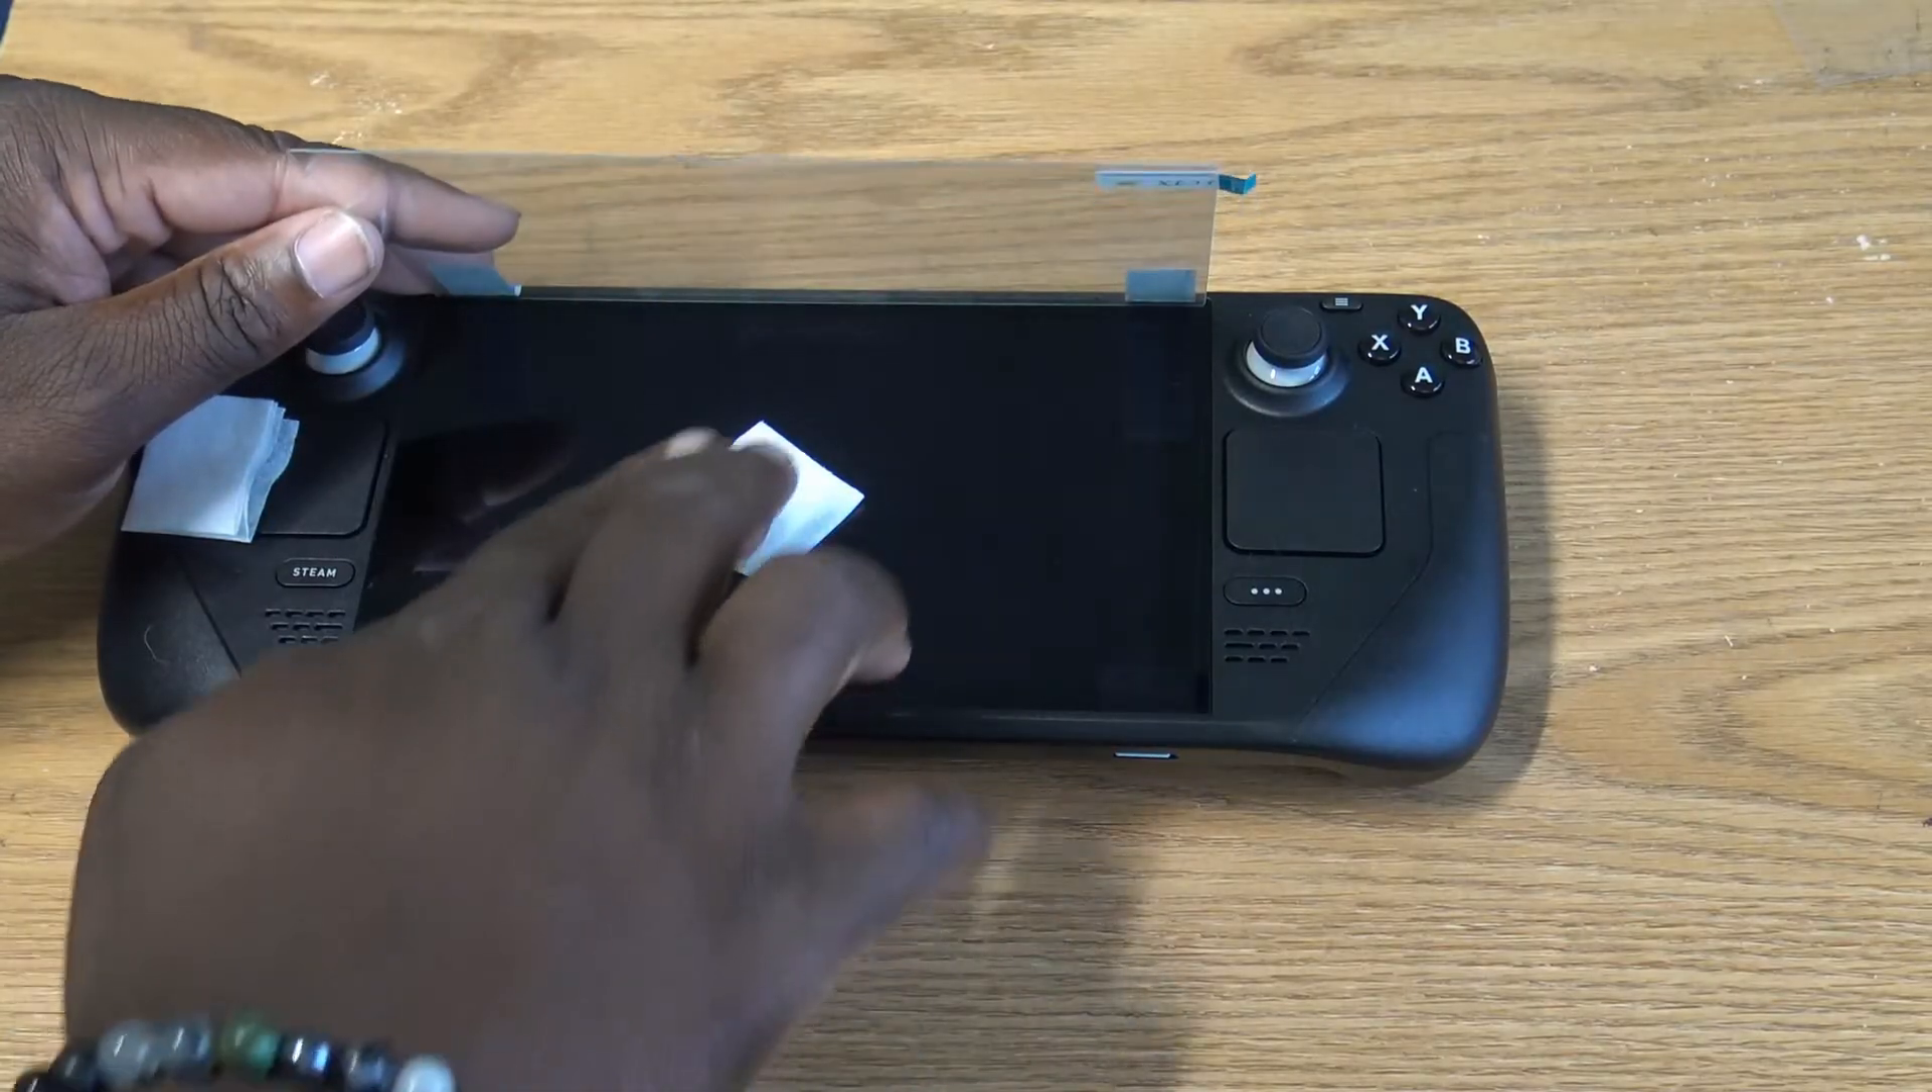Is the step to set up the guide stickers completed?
Yes.